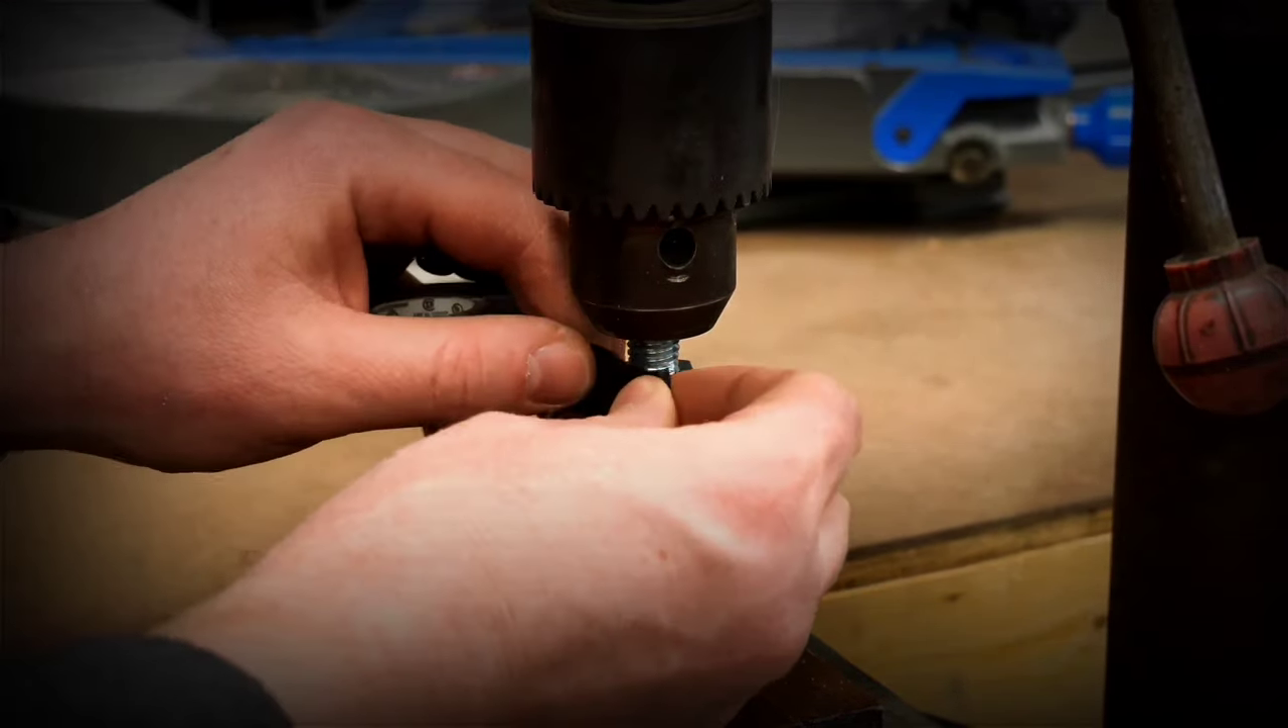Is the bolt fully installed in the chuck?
Yes.